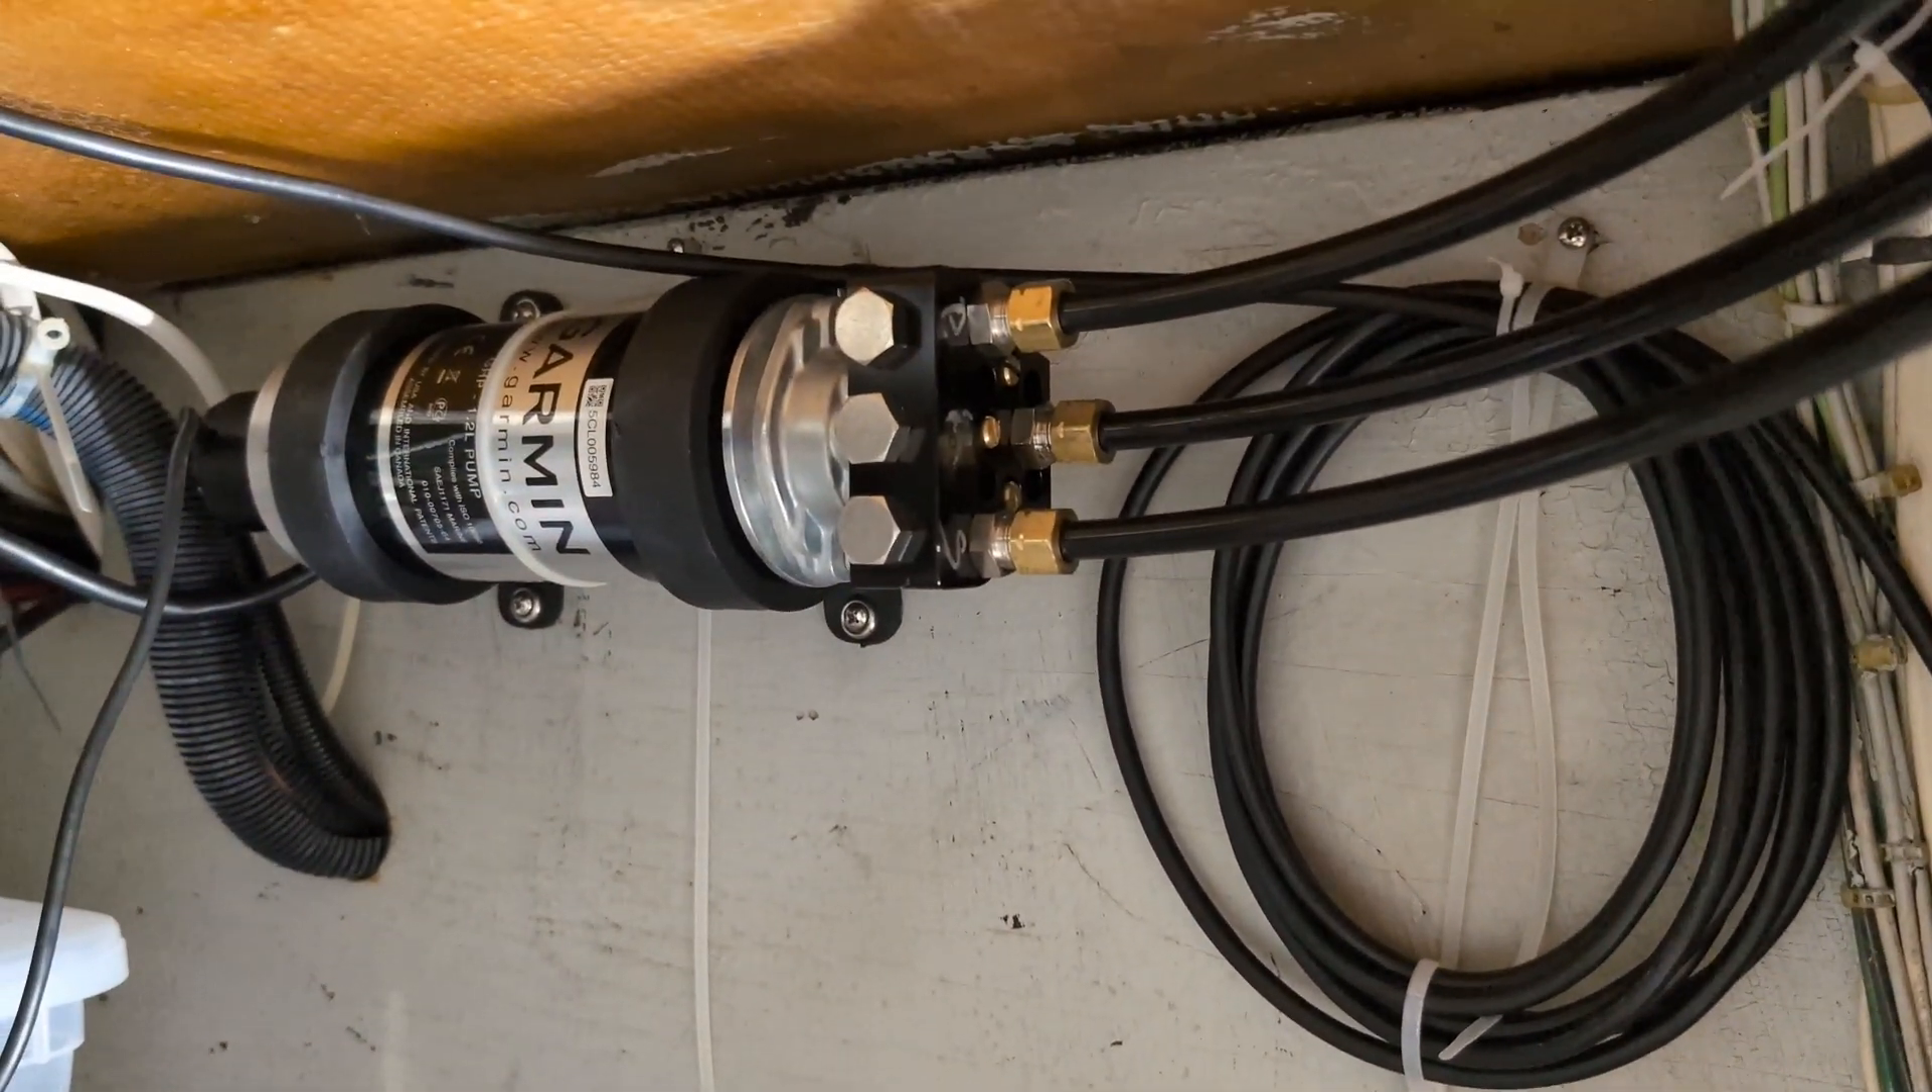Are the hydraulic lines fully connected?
Yes.